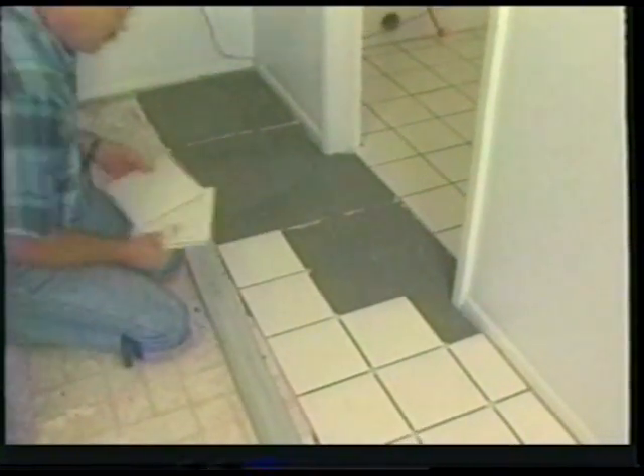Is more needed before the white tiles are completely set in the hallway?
Yes.